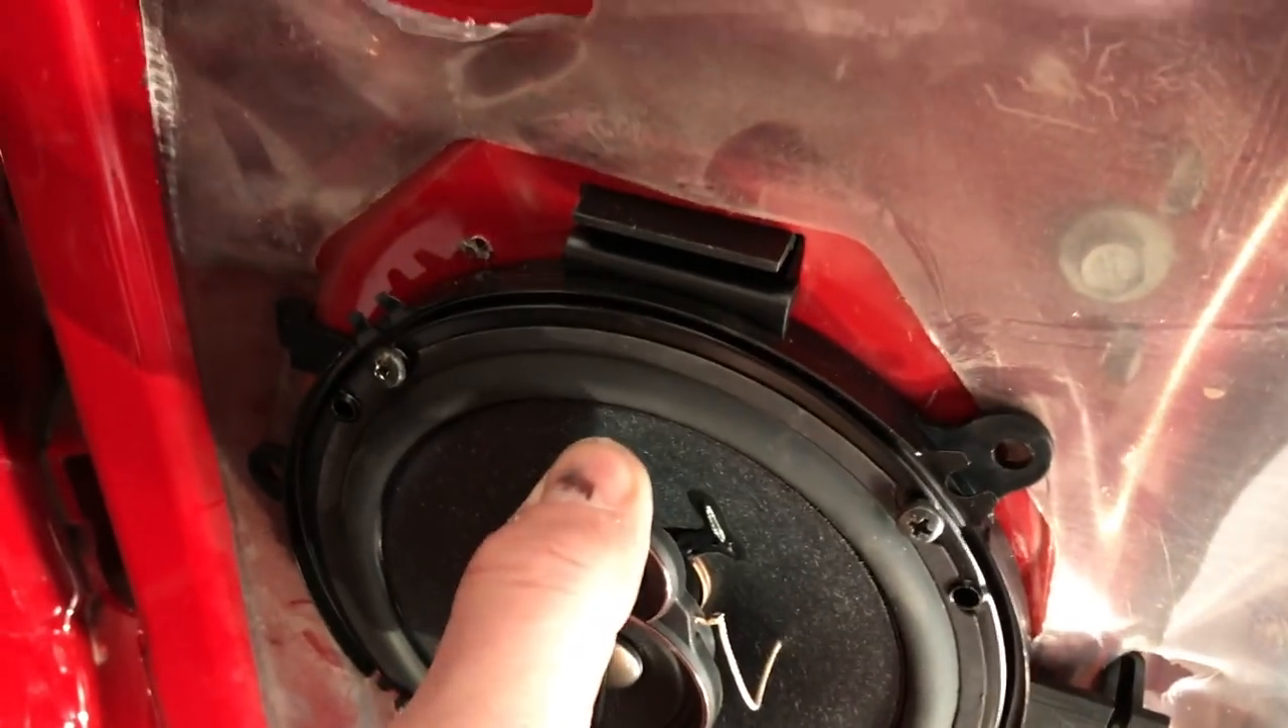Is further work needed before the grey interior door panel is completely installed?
Yes.